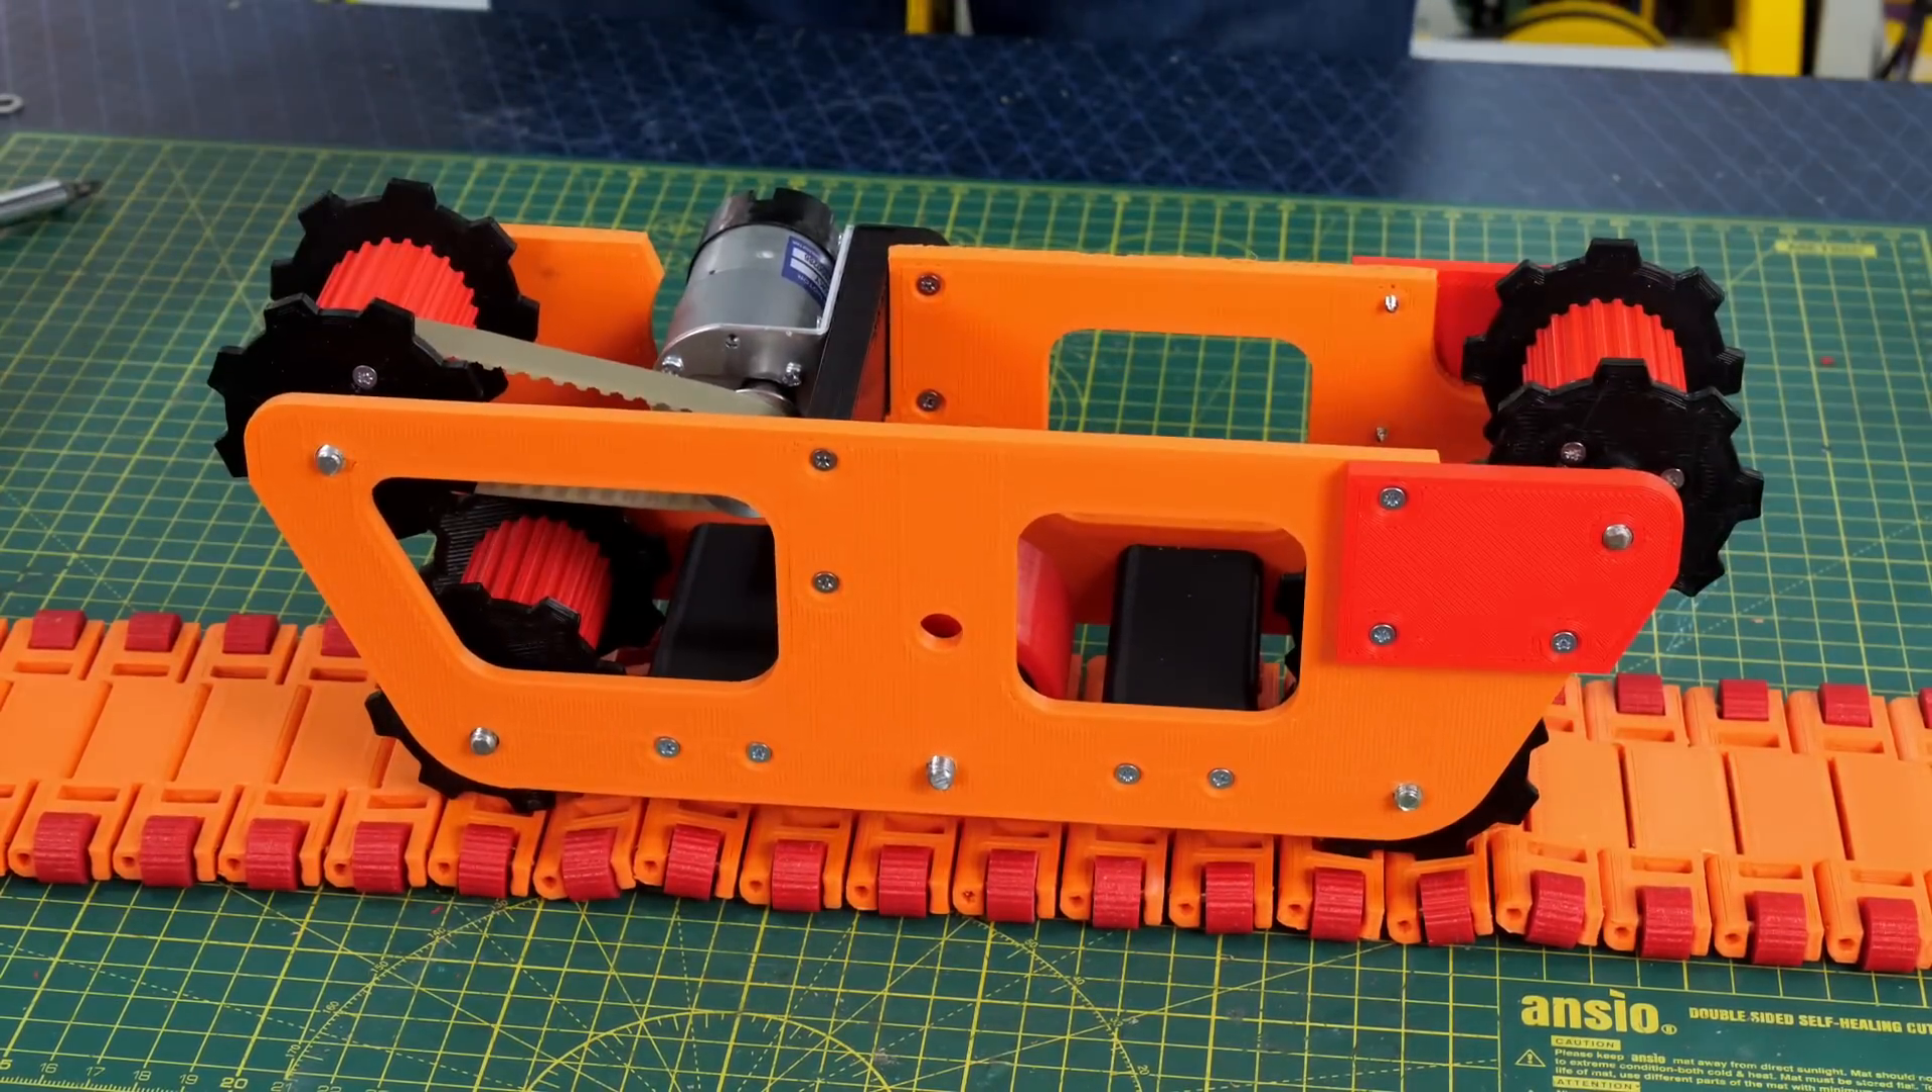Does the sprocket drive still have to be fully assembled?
No.